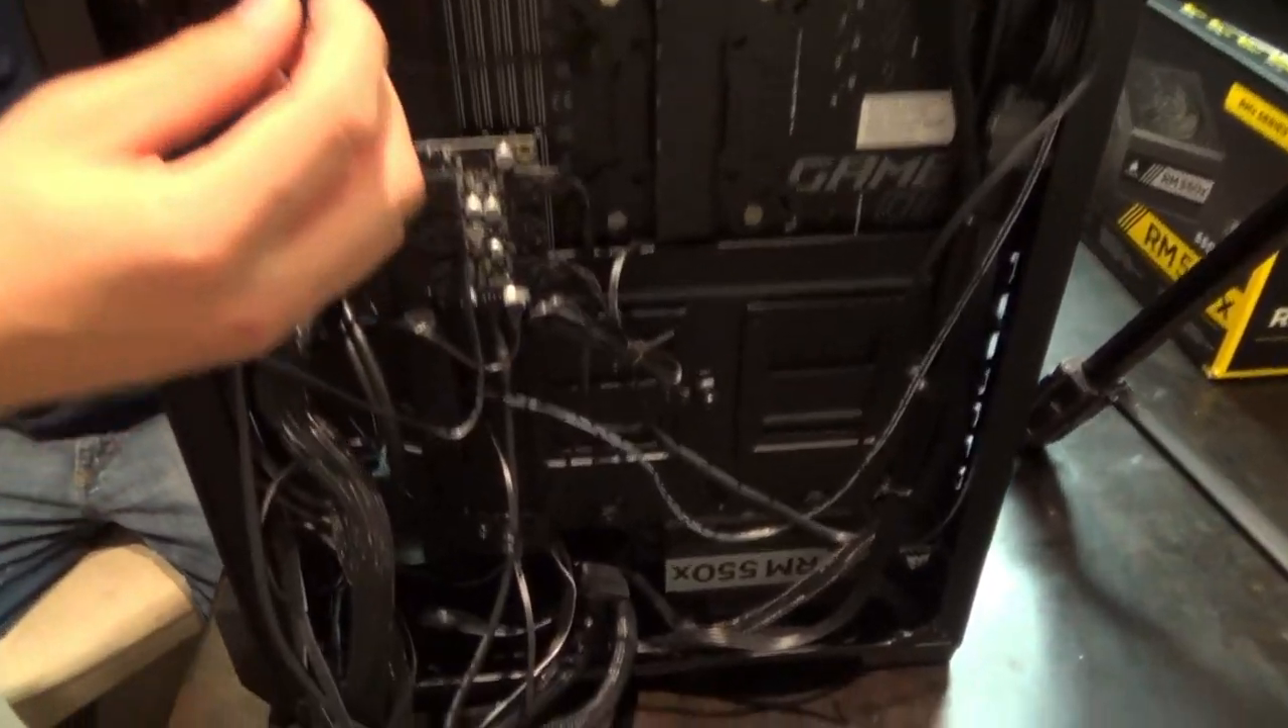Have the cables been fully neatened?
No.